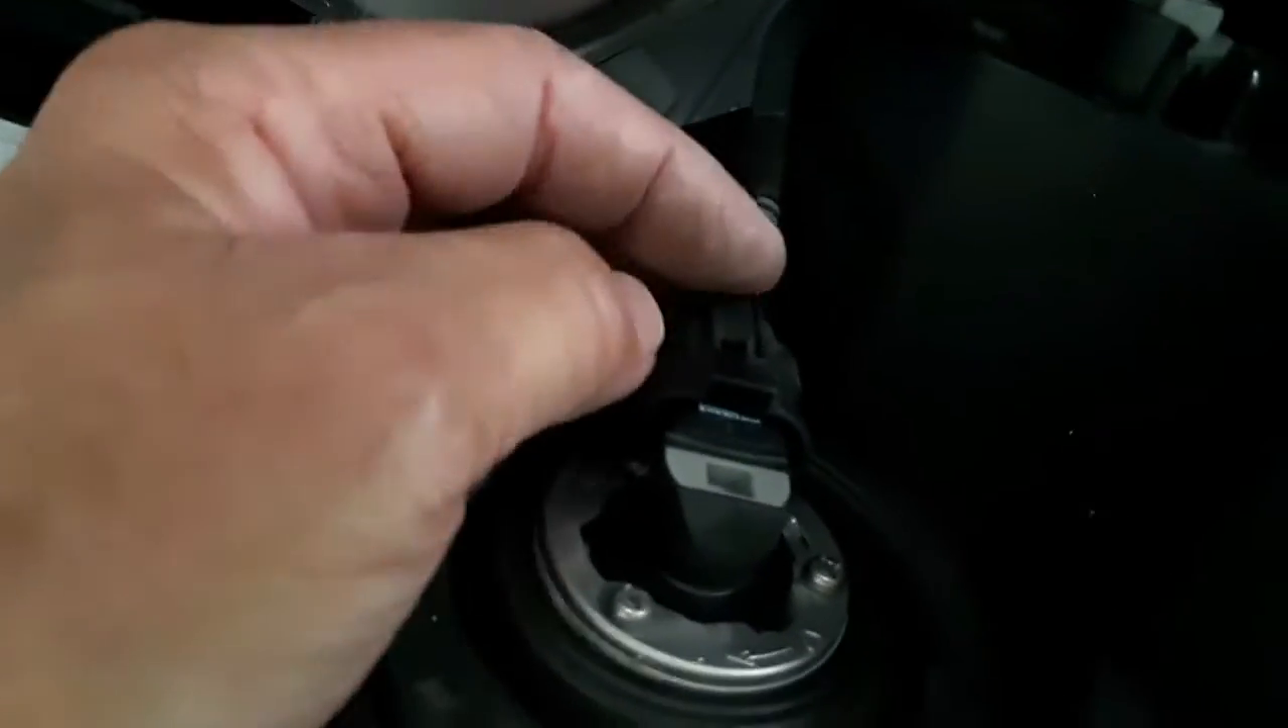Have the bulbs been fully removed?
No.